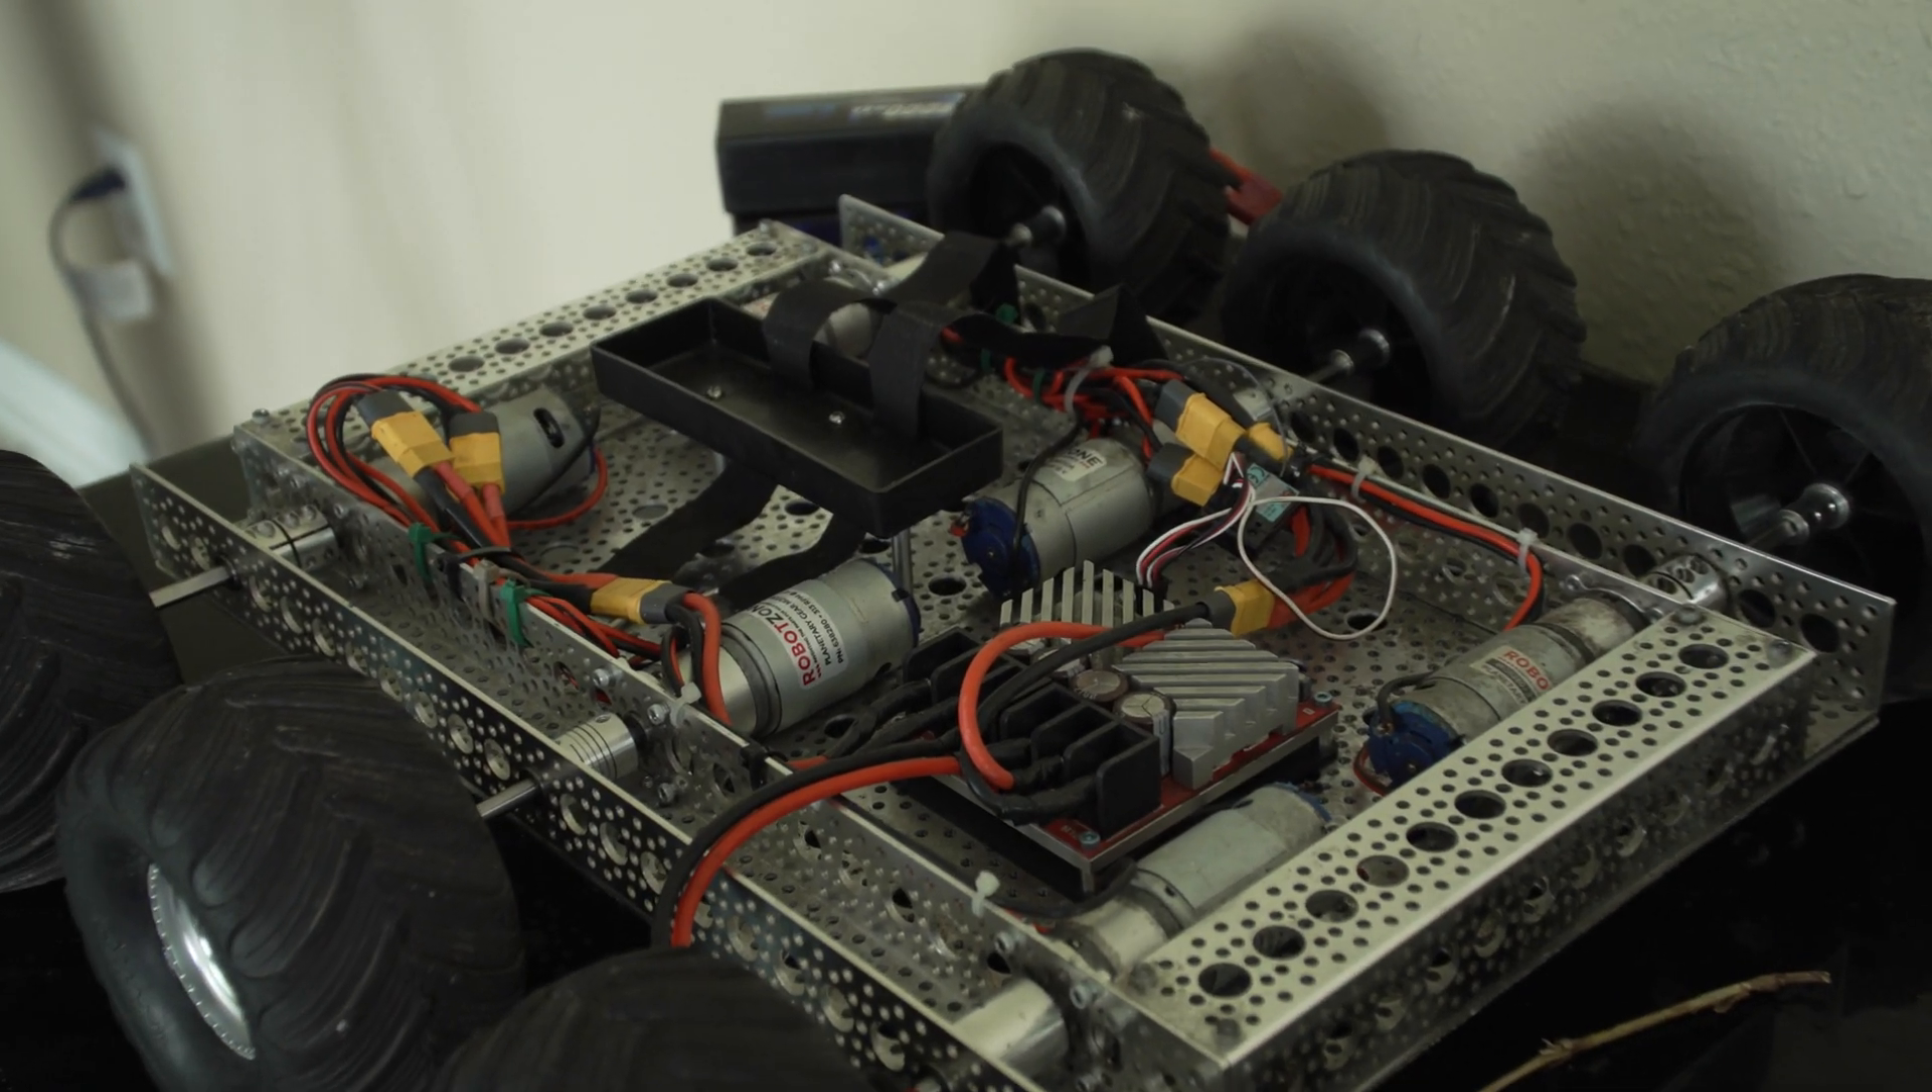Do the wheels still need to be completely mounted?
No.